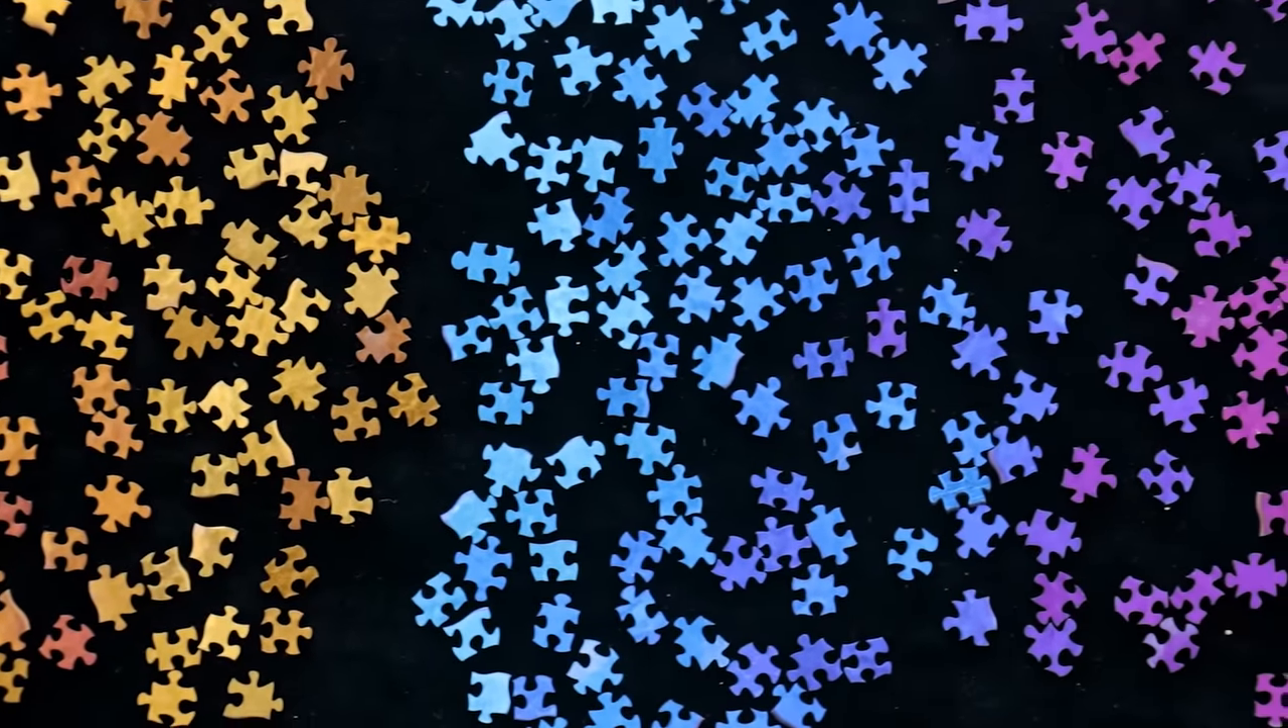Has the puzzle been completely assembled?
No.